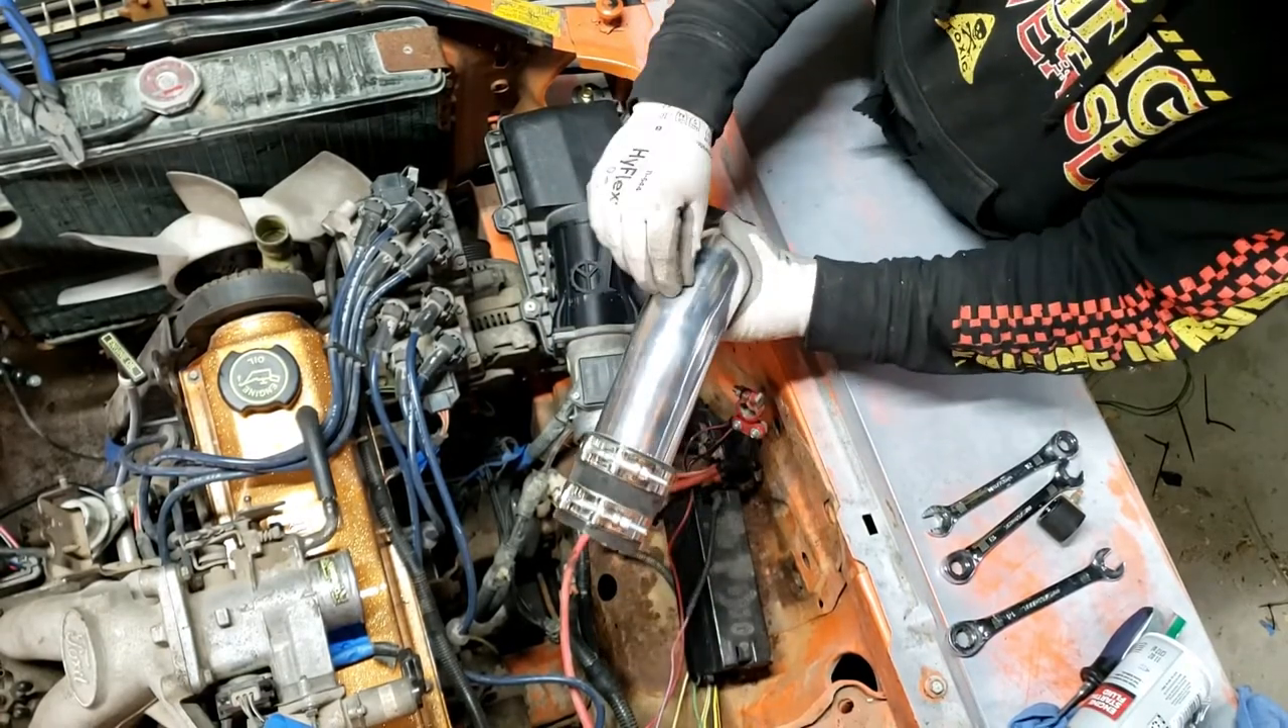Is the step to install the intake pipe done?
No.